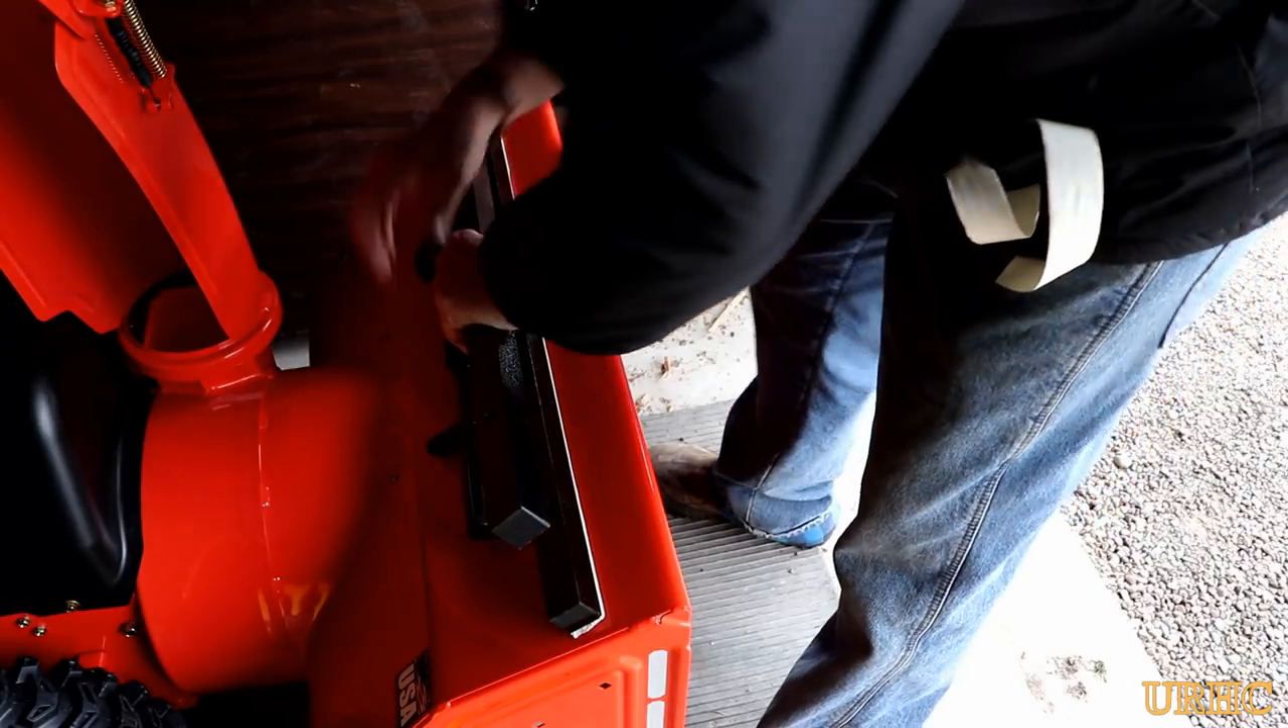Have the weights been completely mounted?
No.